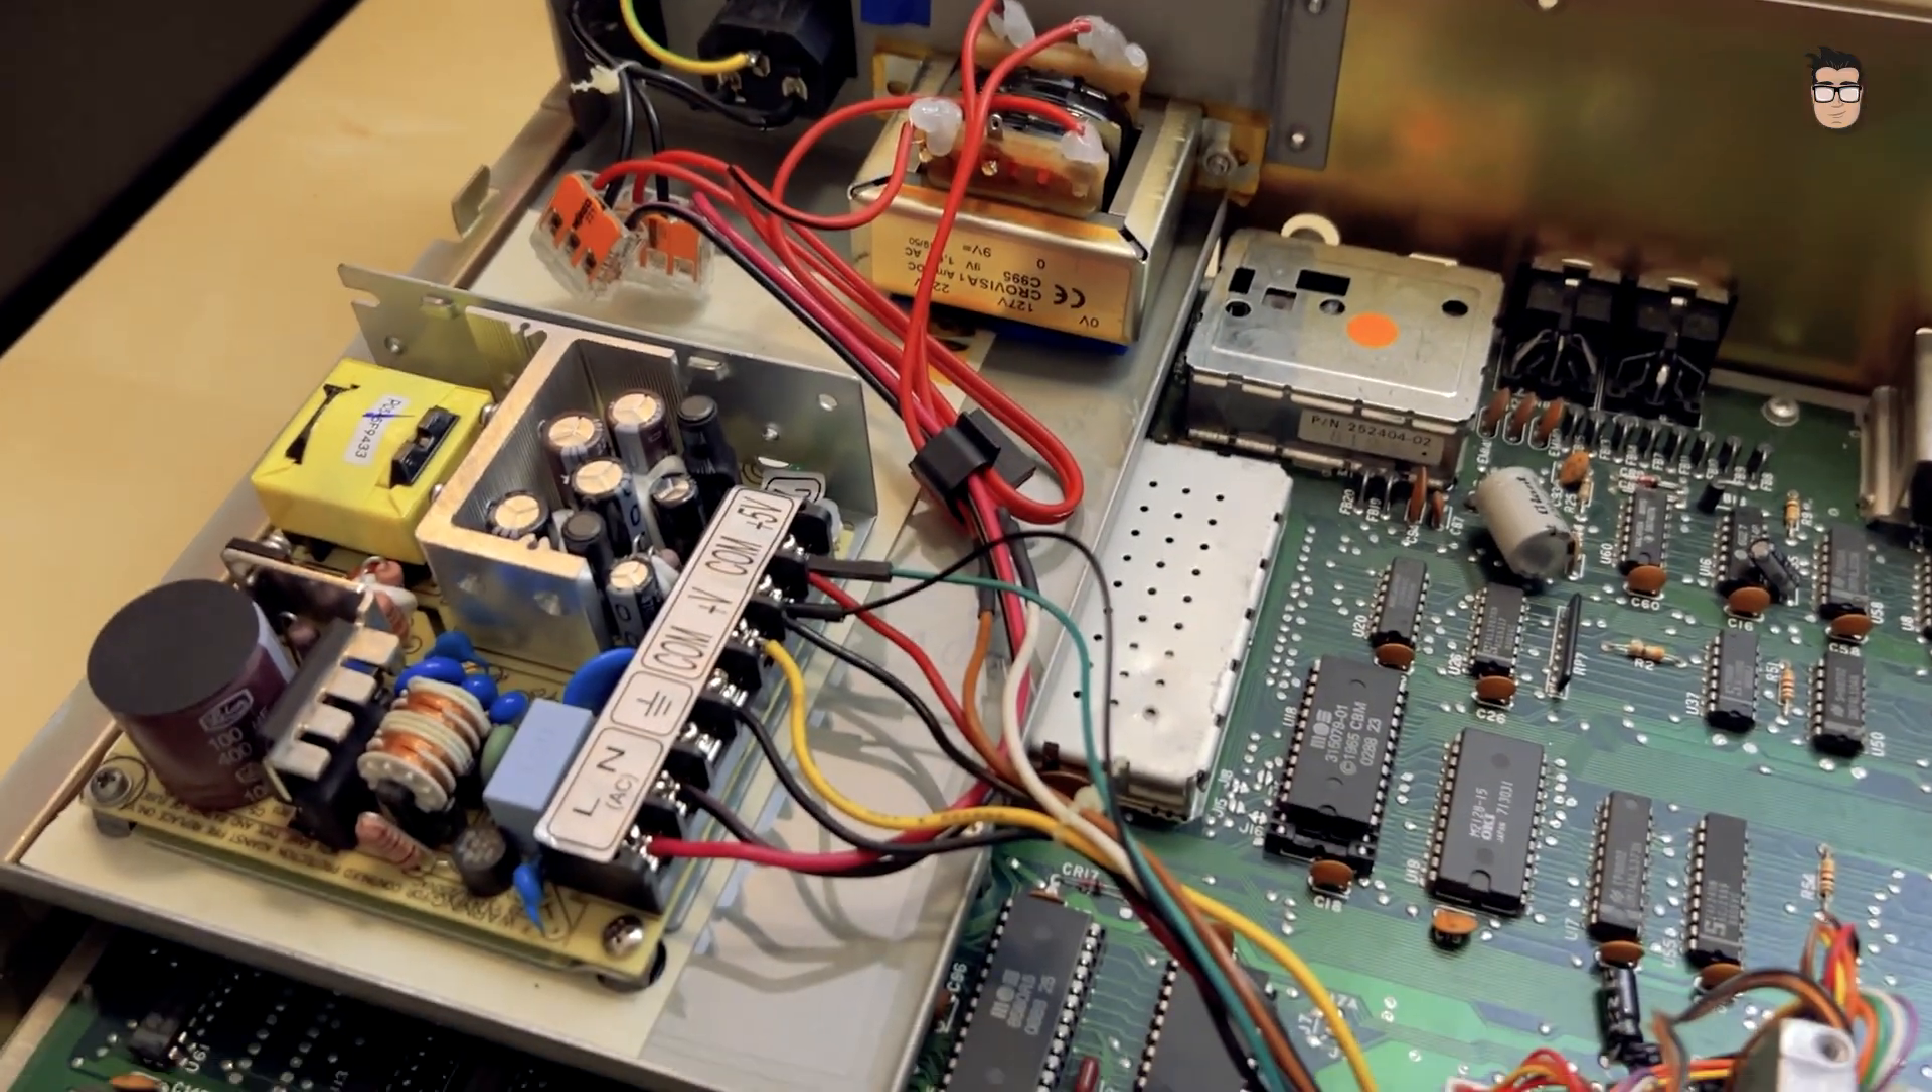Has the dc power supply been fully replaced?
Yes.